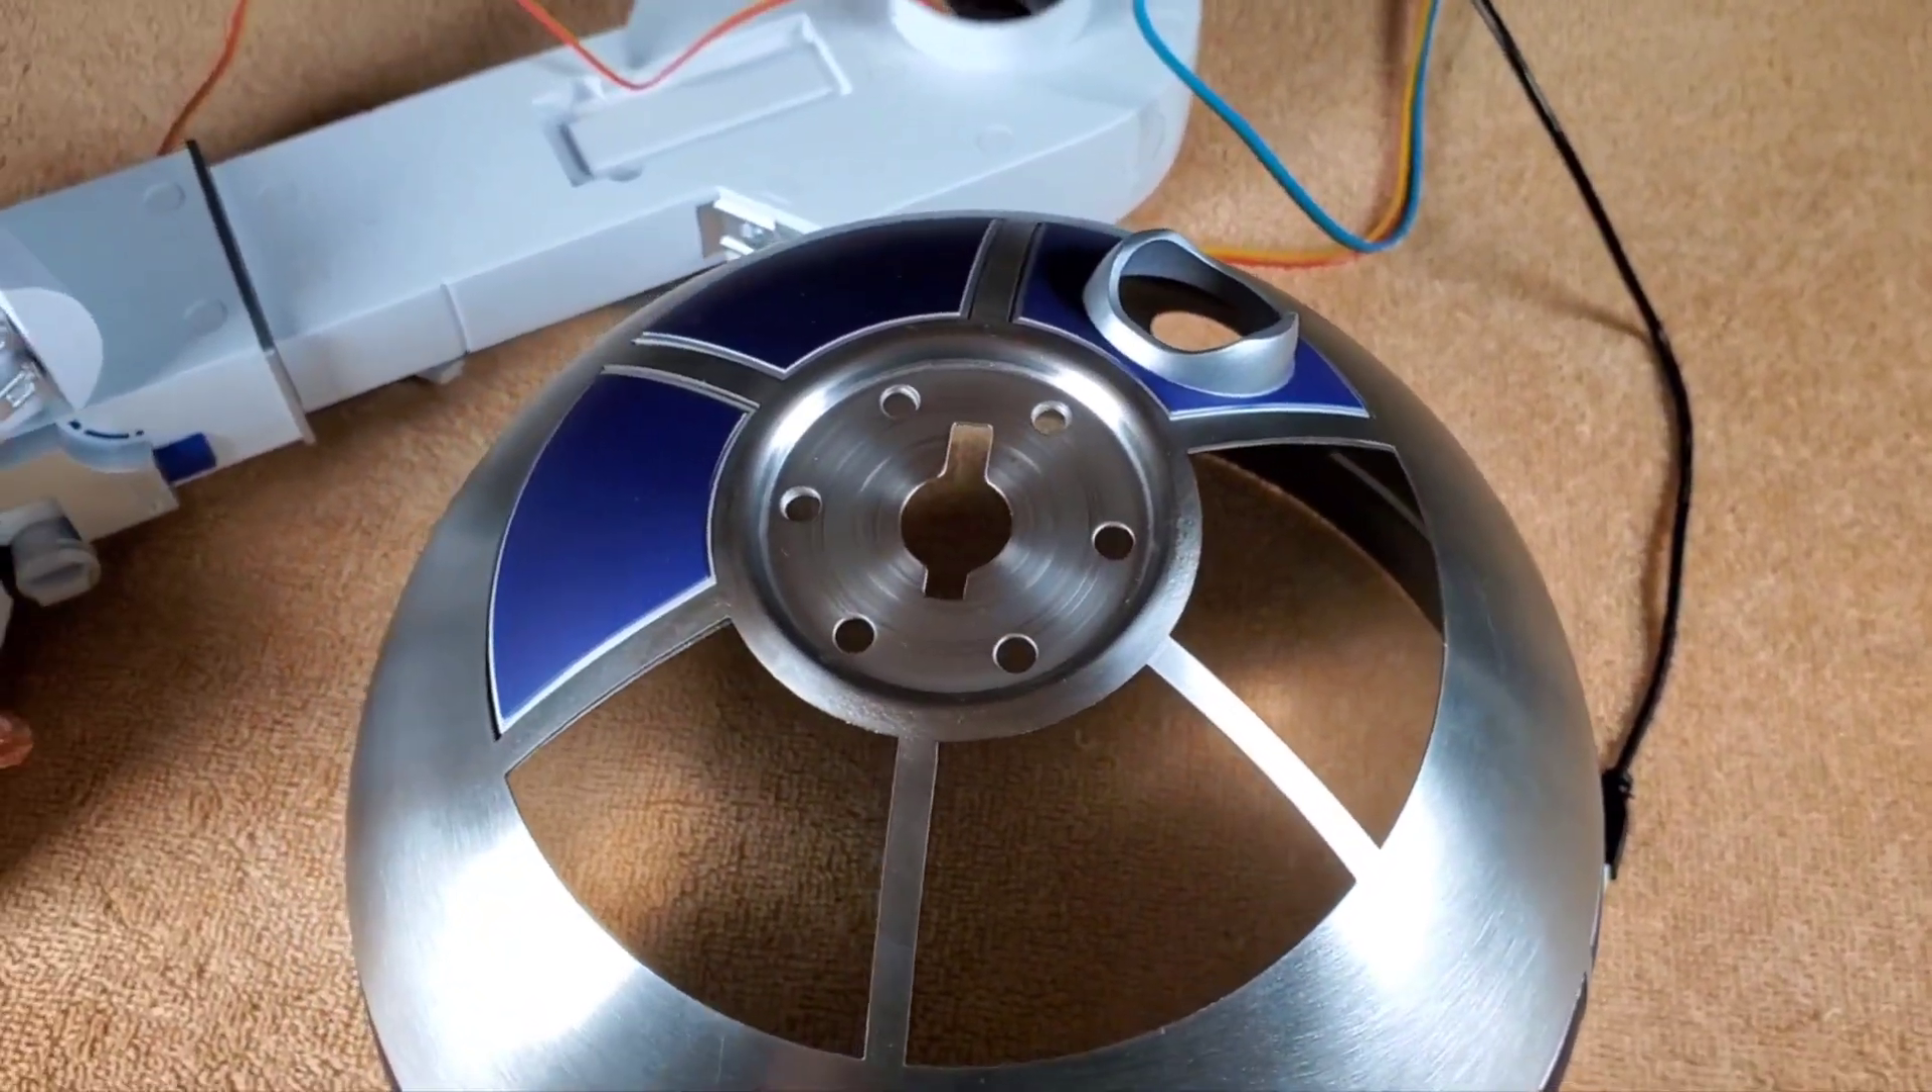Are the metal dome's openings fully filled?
No.